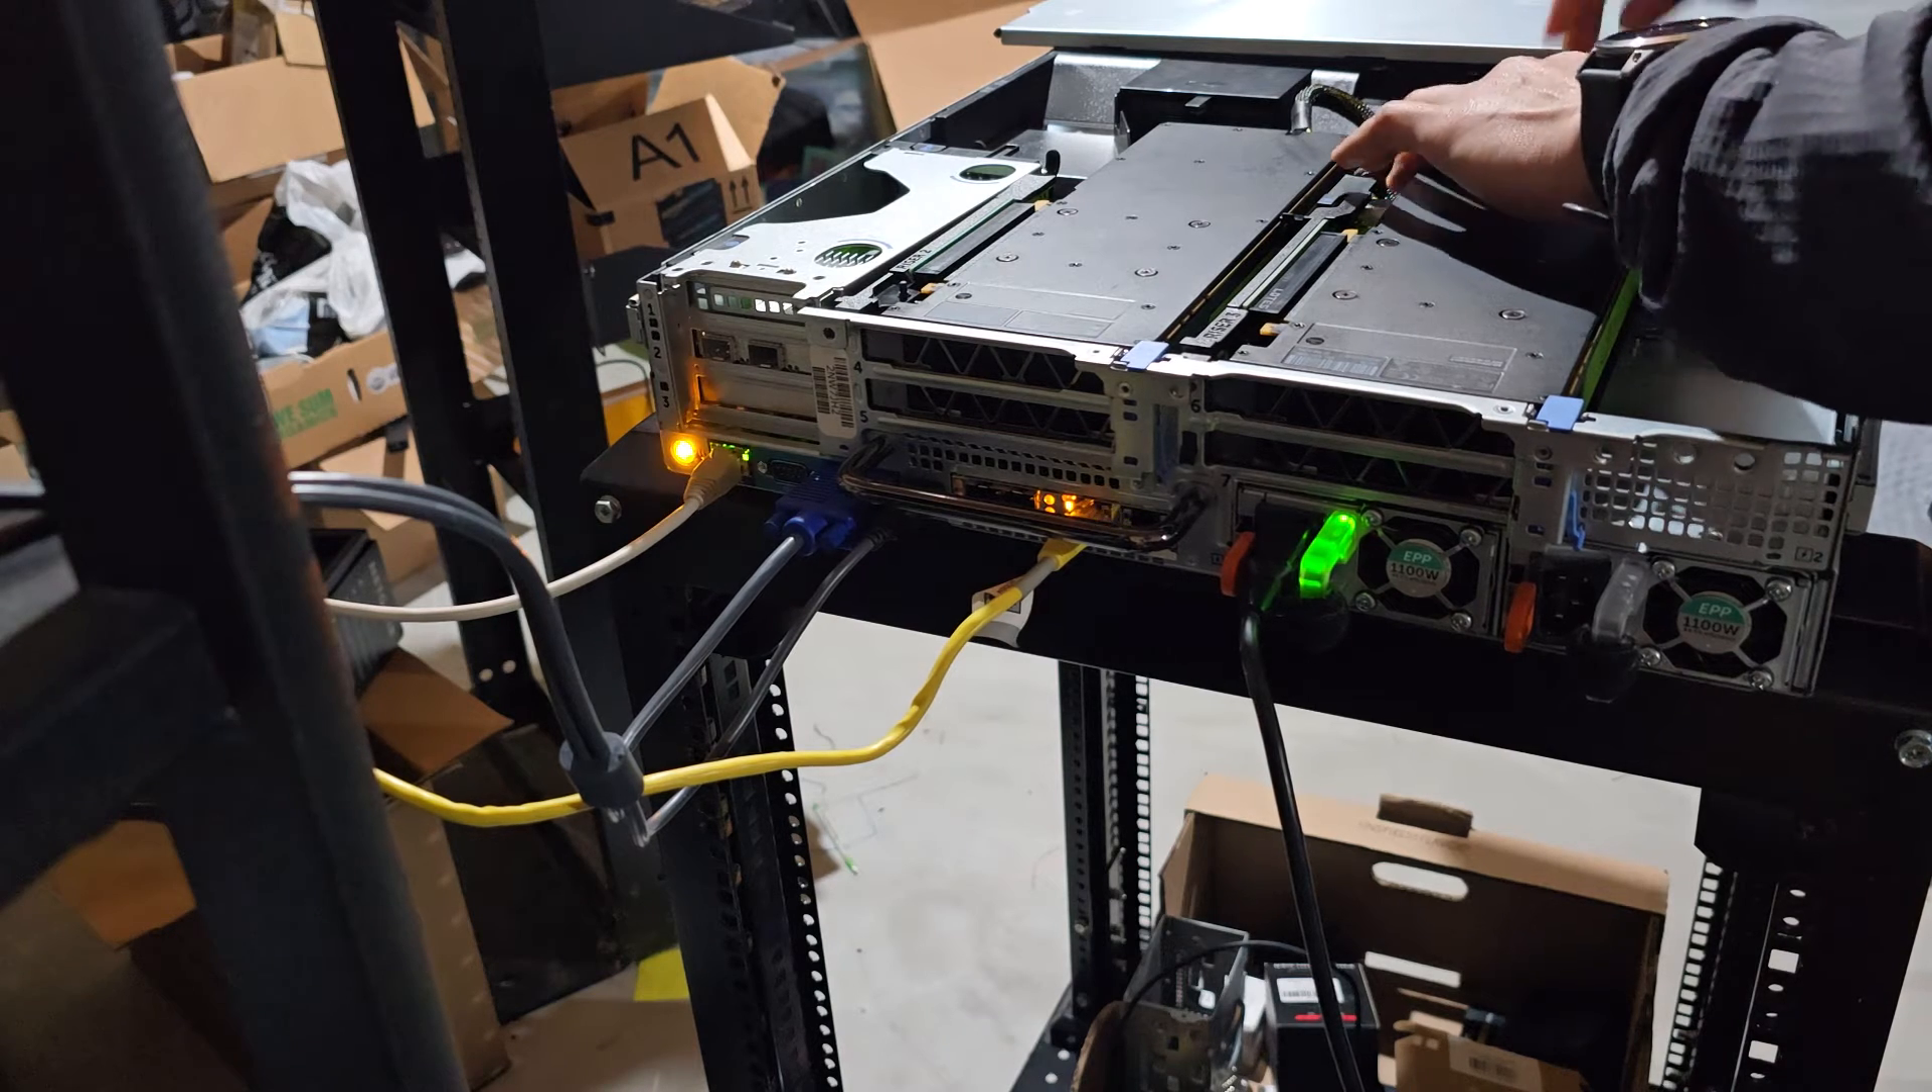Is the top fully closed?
No.